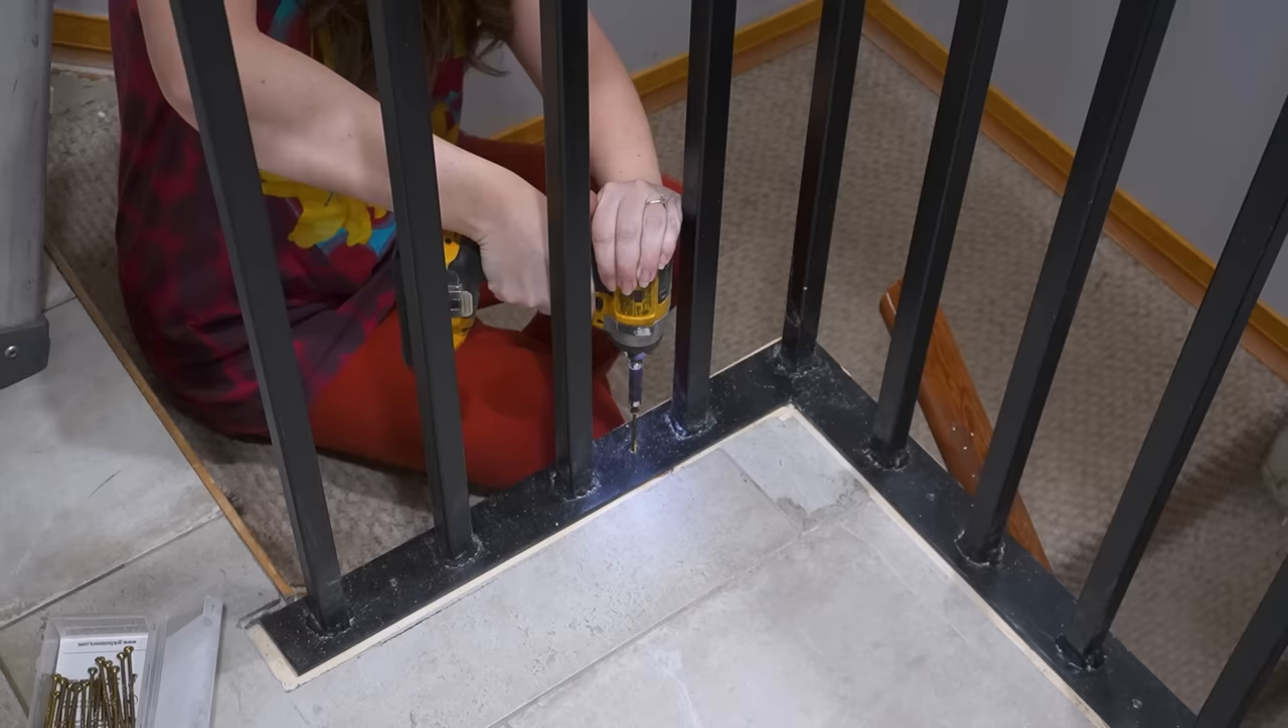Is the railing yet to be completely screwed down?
Yes.